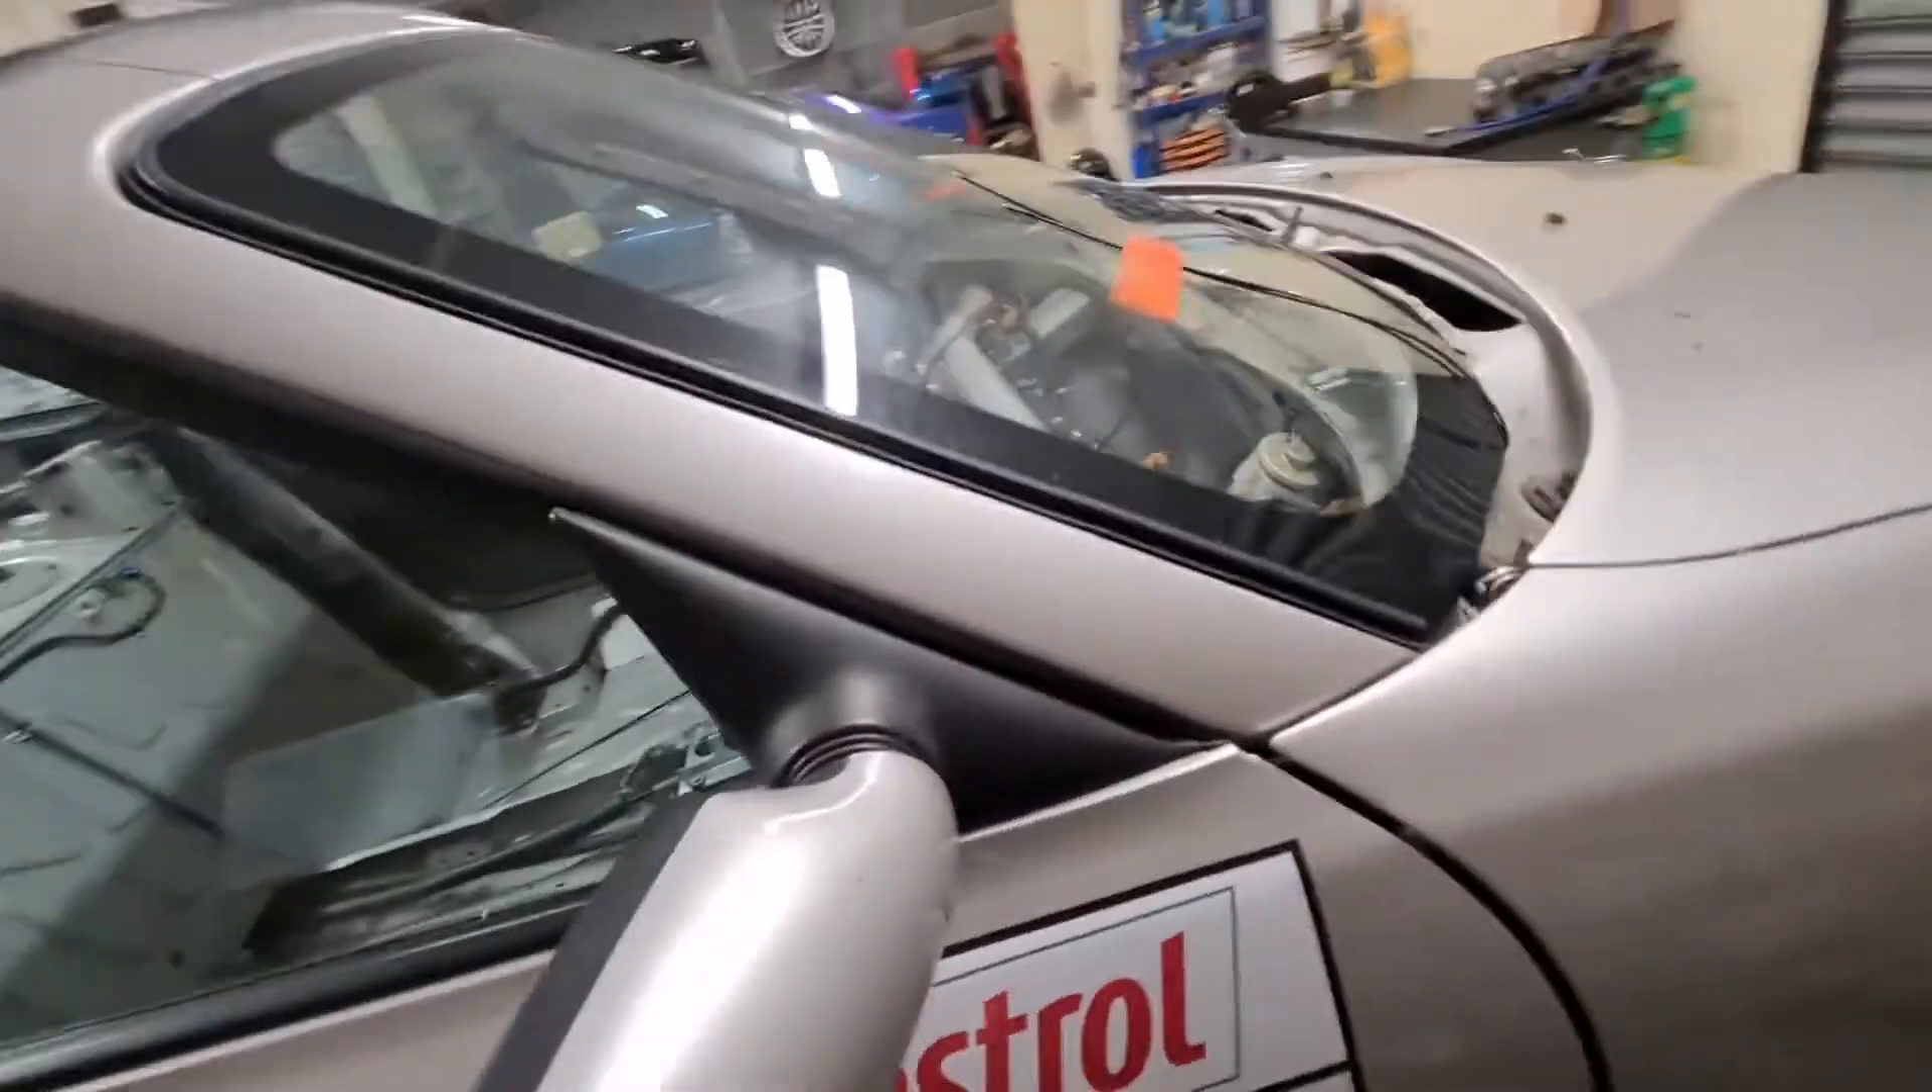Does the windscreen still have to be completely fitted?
No.